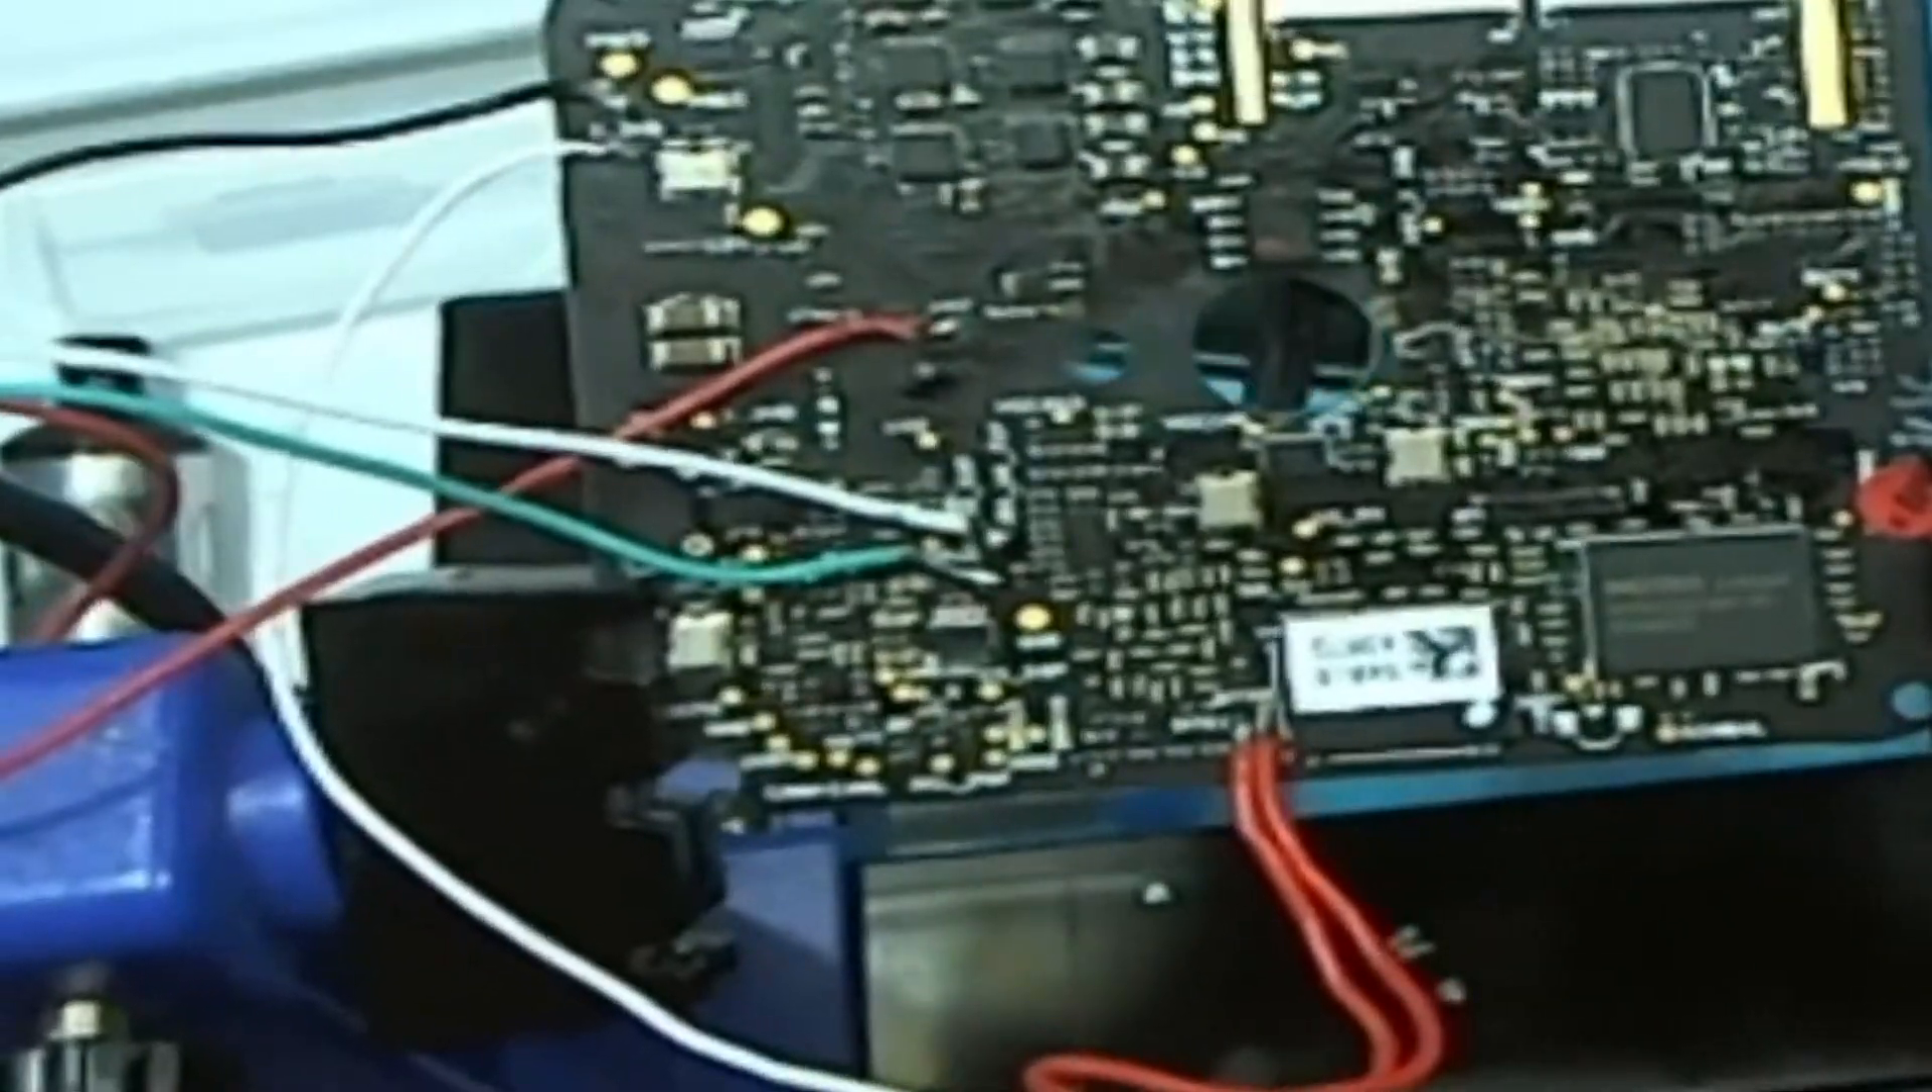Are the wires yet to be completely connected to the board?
No.